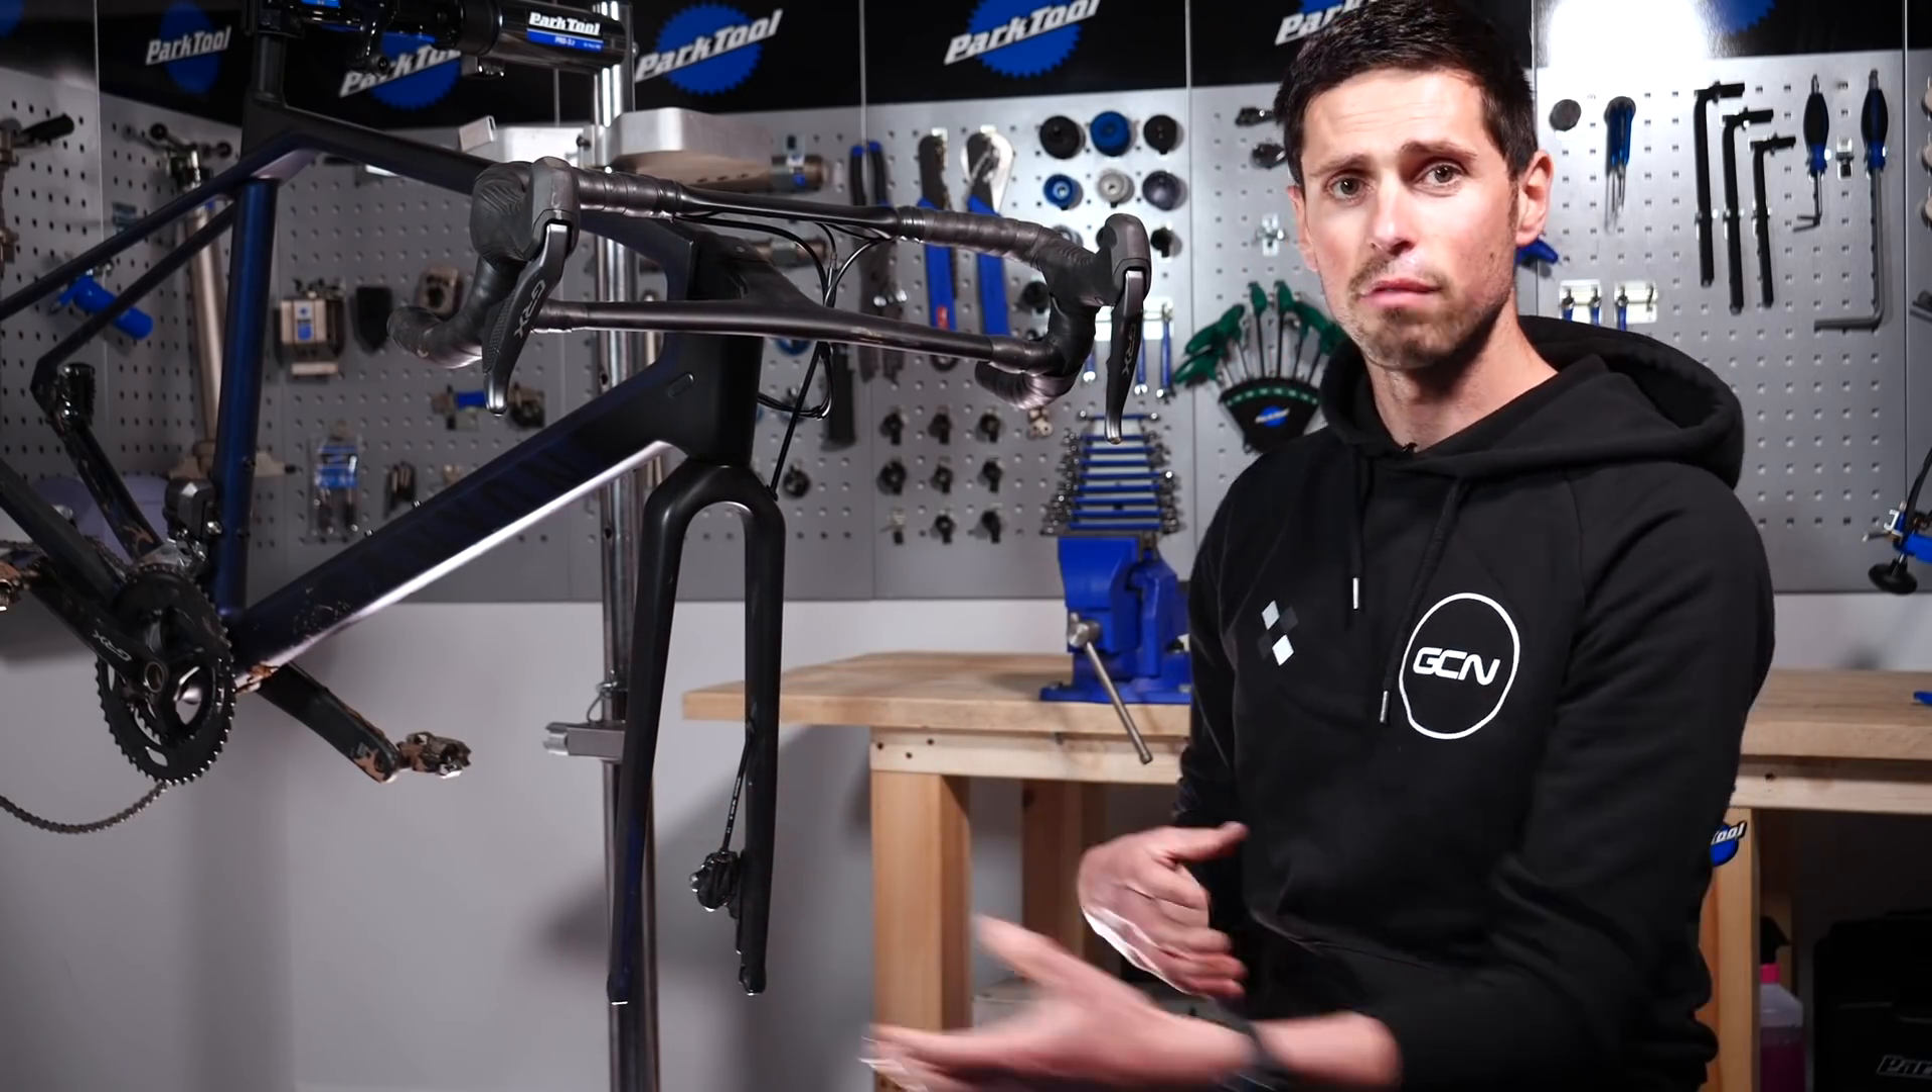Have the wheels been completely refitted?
No.